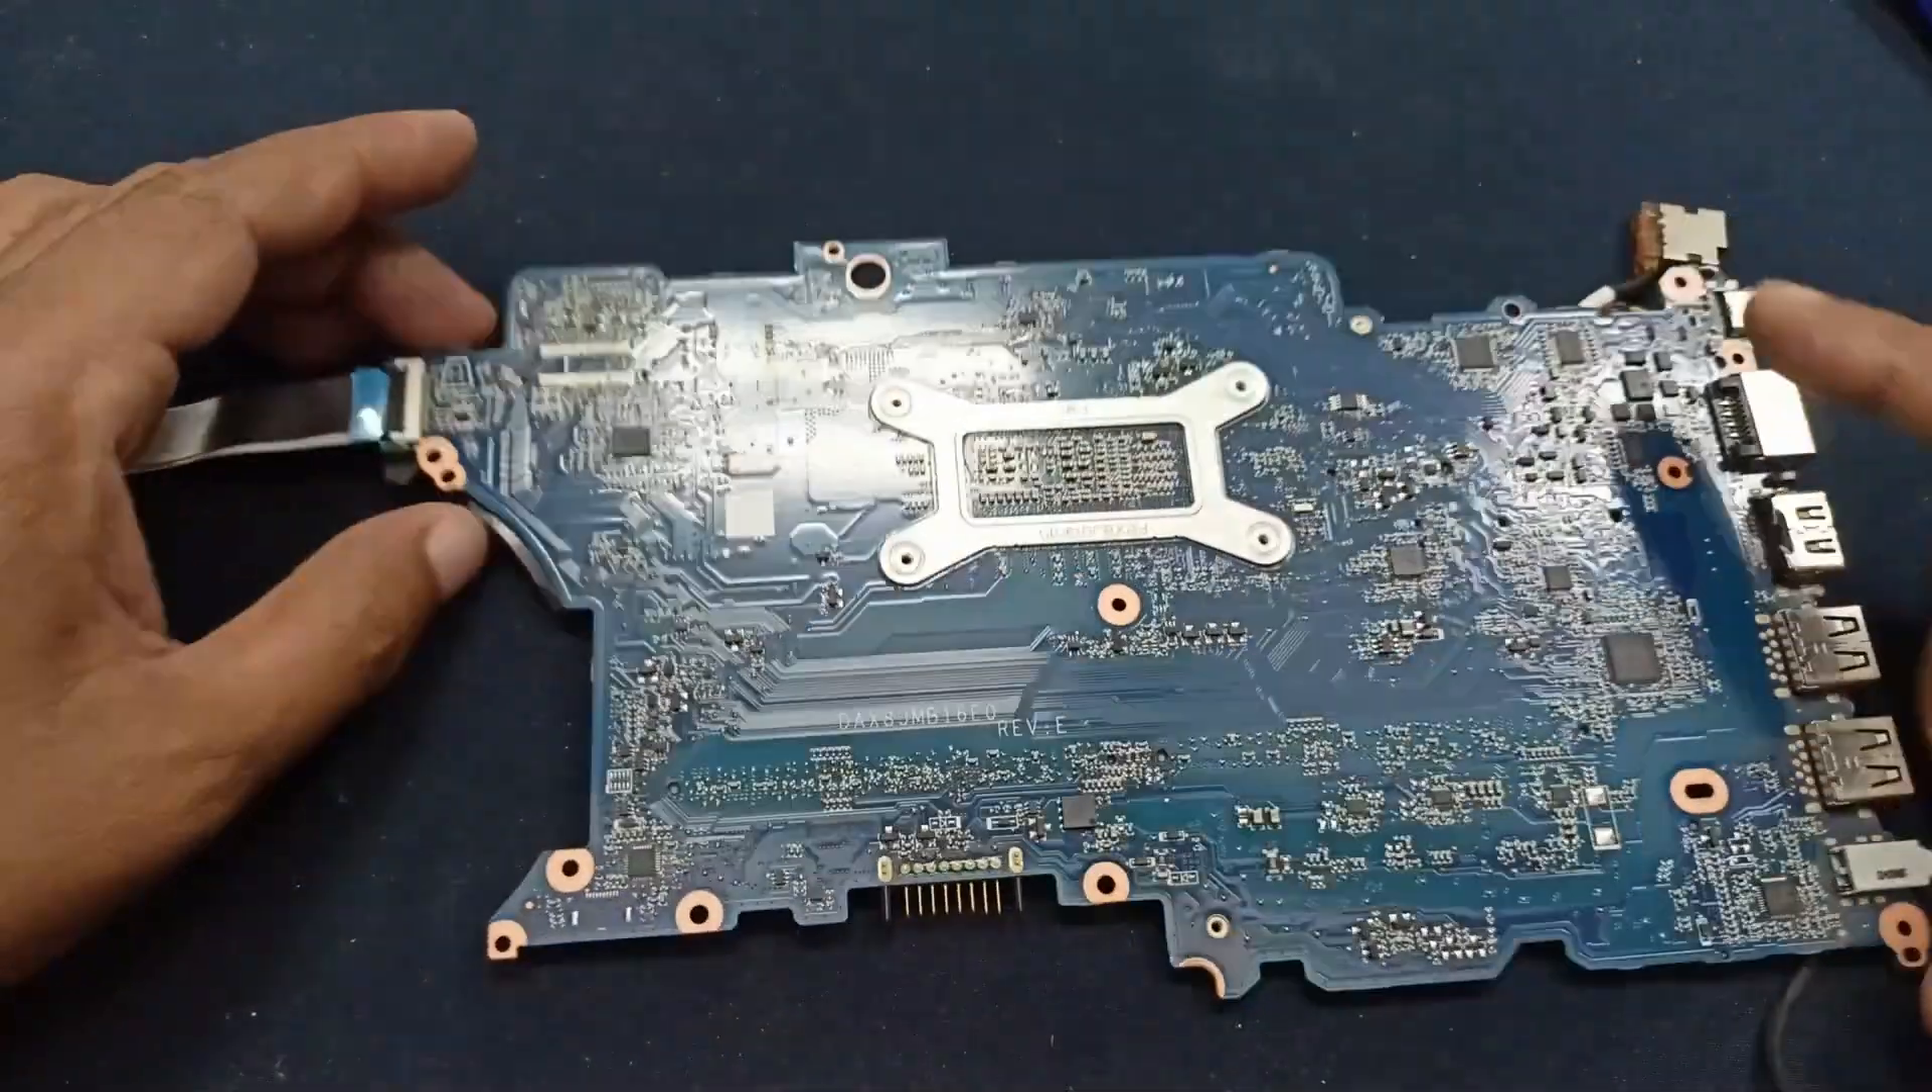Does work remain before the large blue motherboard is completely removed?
No.